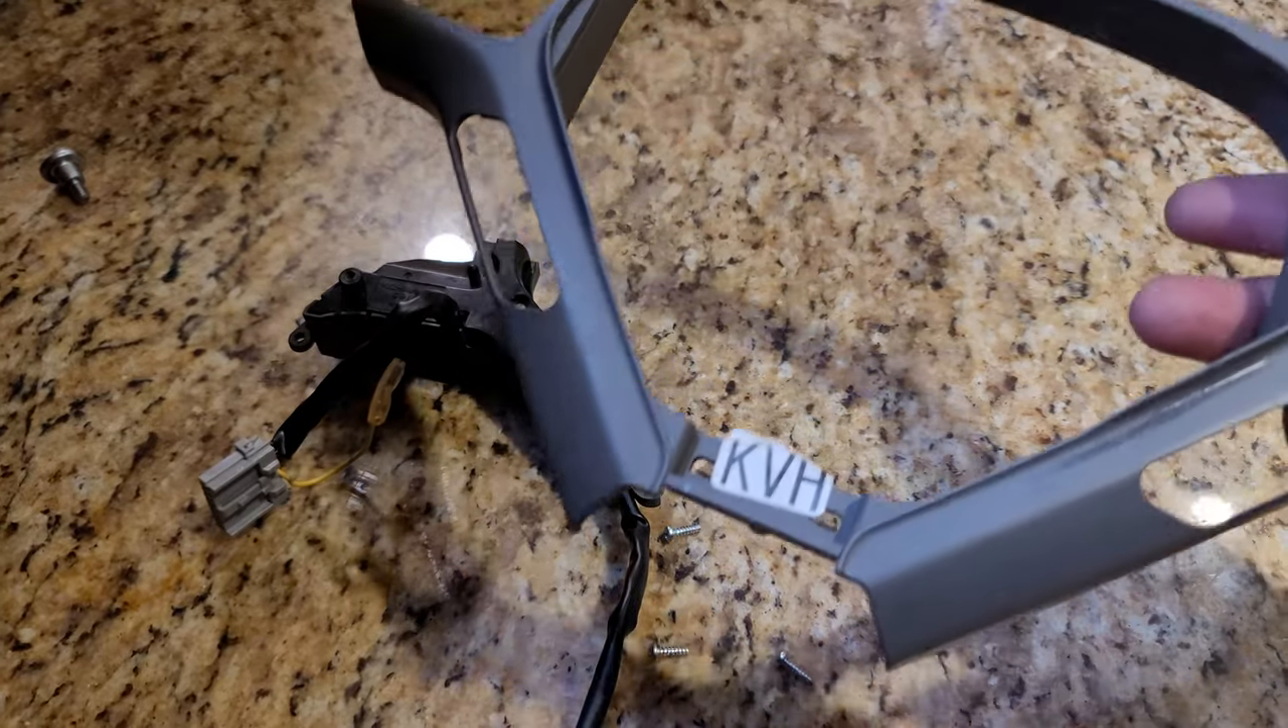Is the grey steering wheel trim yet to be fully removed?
No.